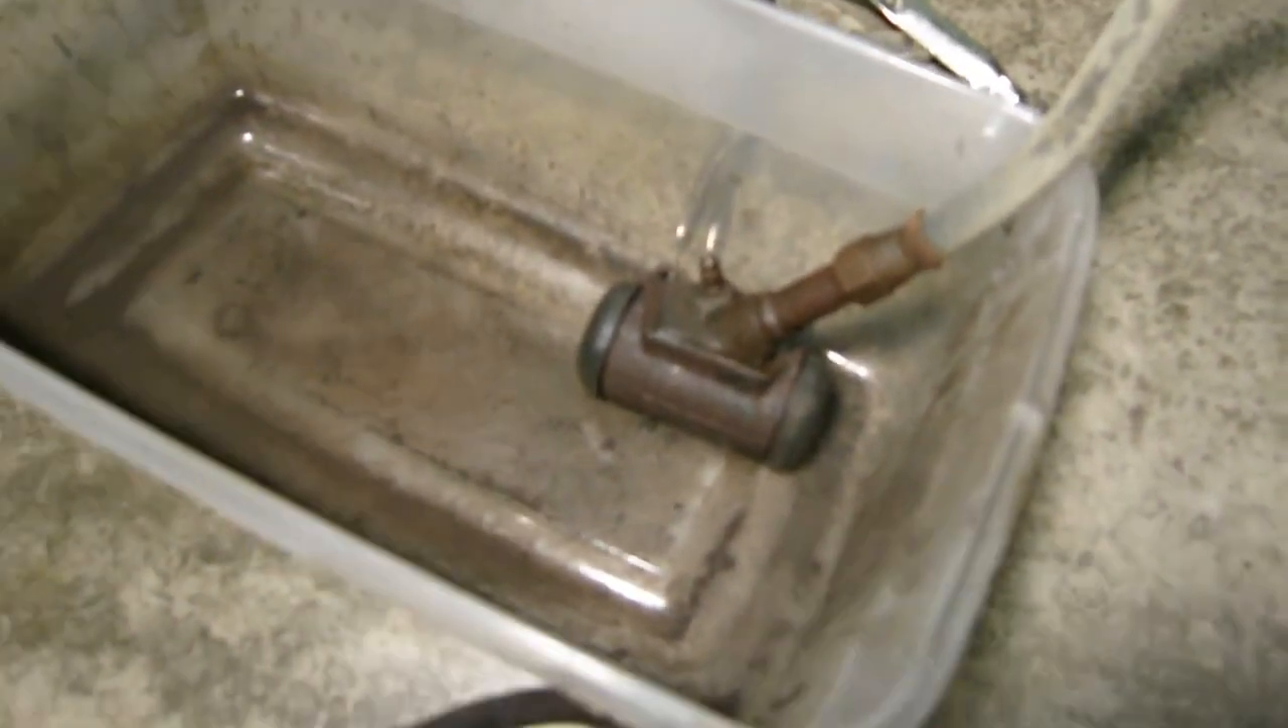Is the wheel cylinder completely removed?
Yes.